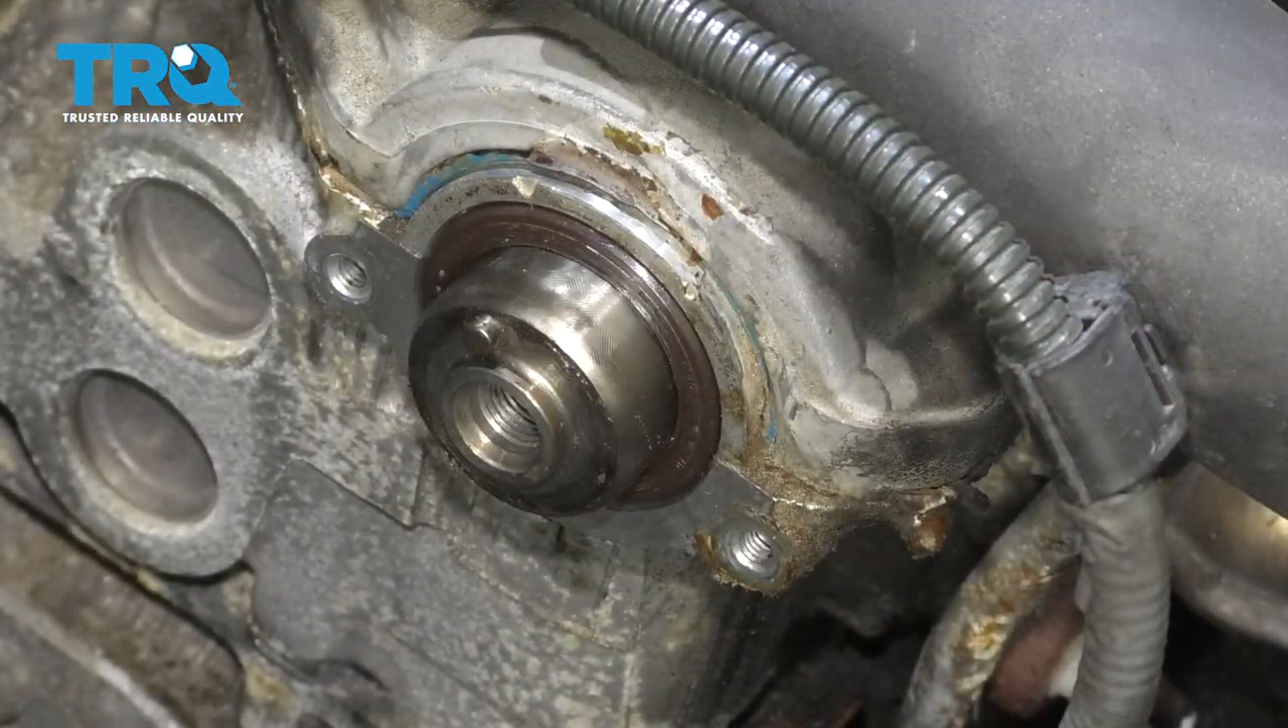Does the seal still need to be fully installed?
No.